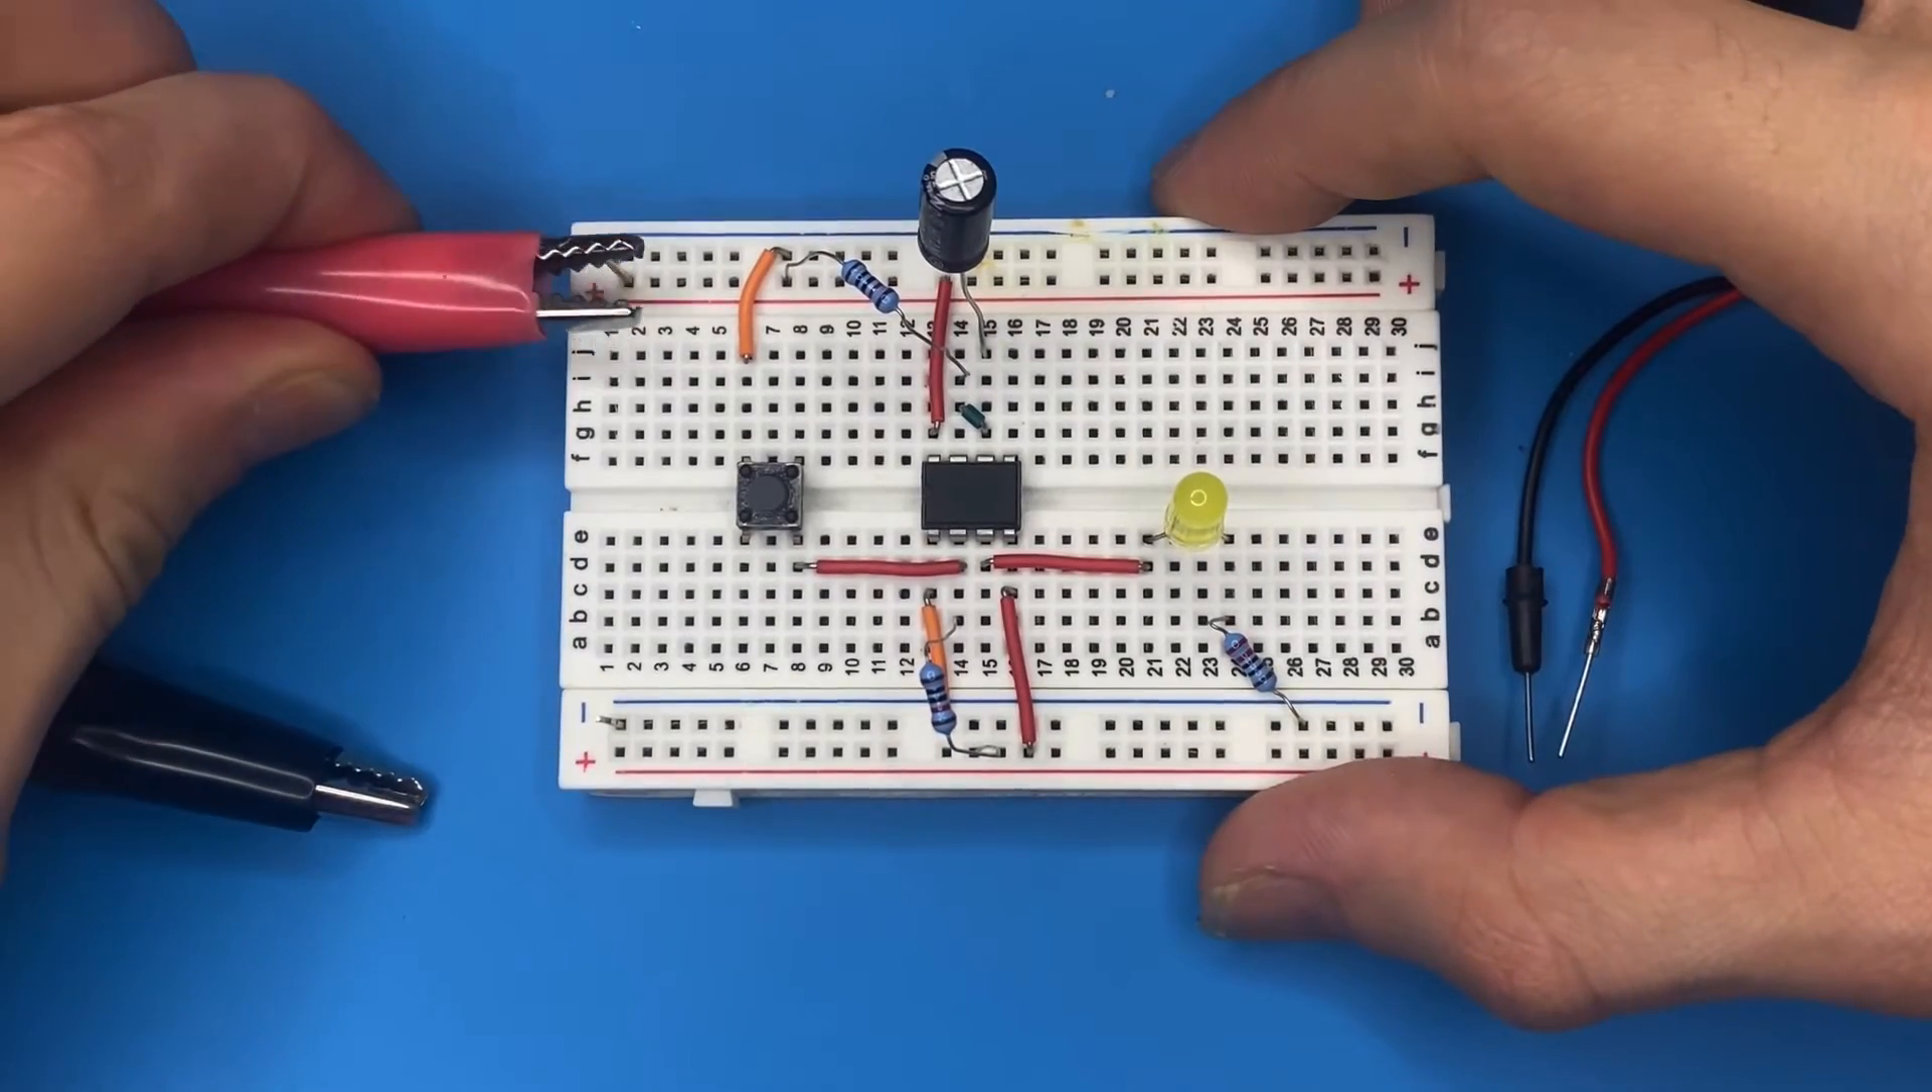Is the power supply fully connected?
No.